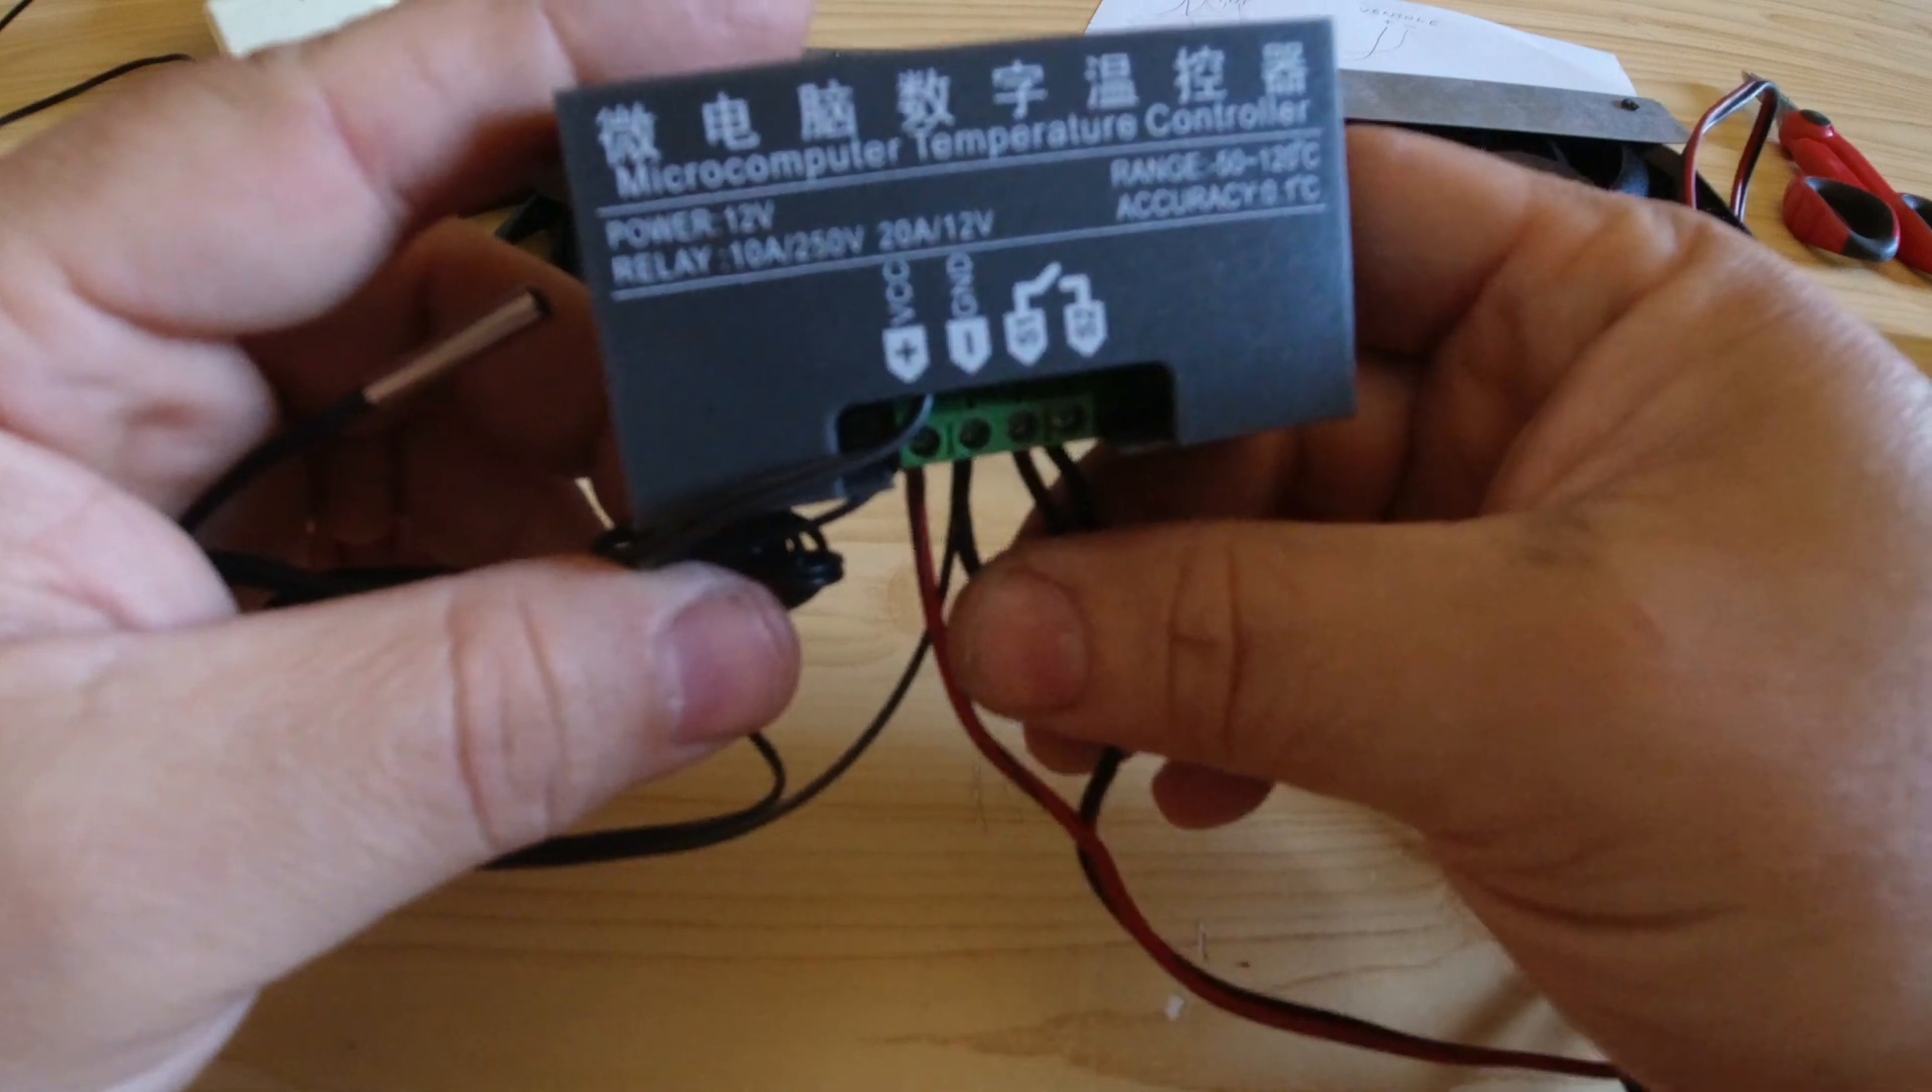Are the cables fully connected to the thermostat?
Yes.